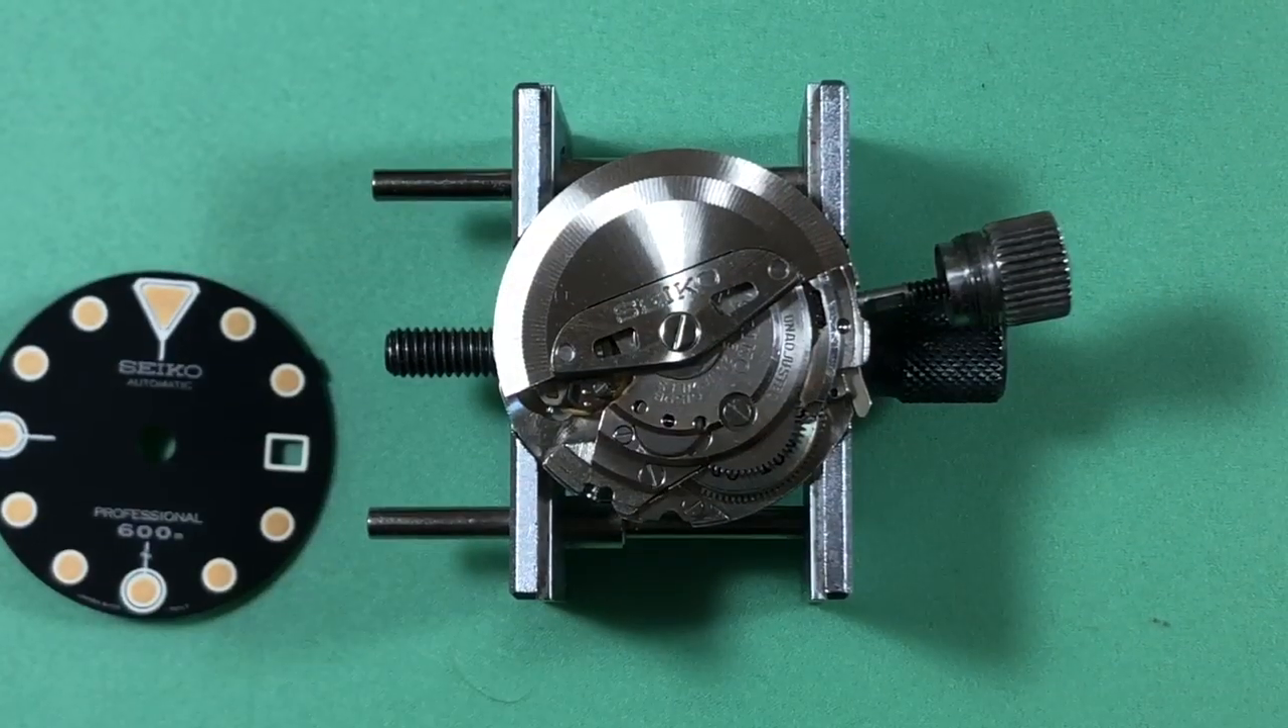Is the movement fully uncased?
Yes.